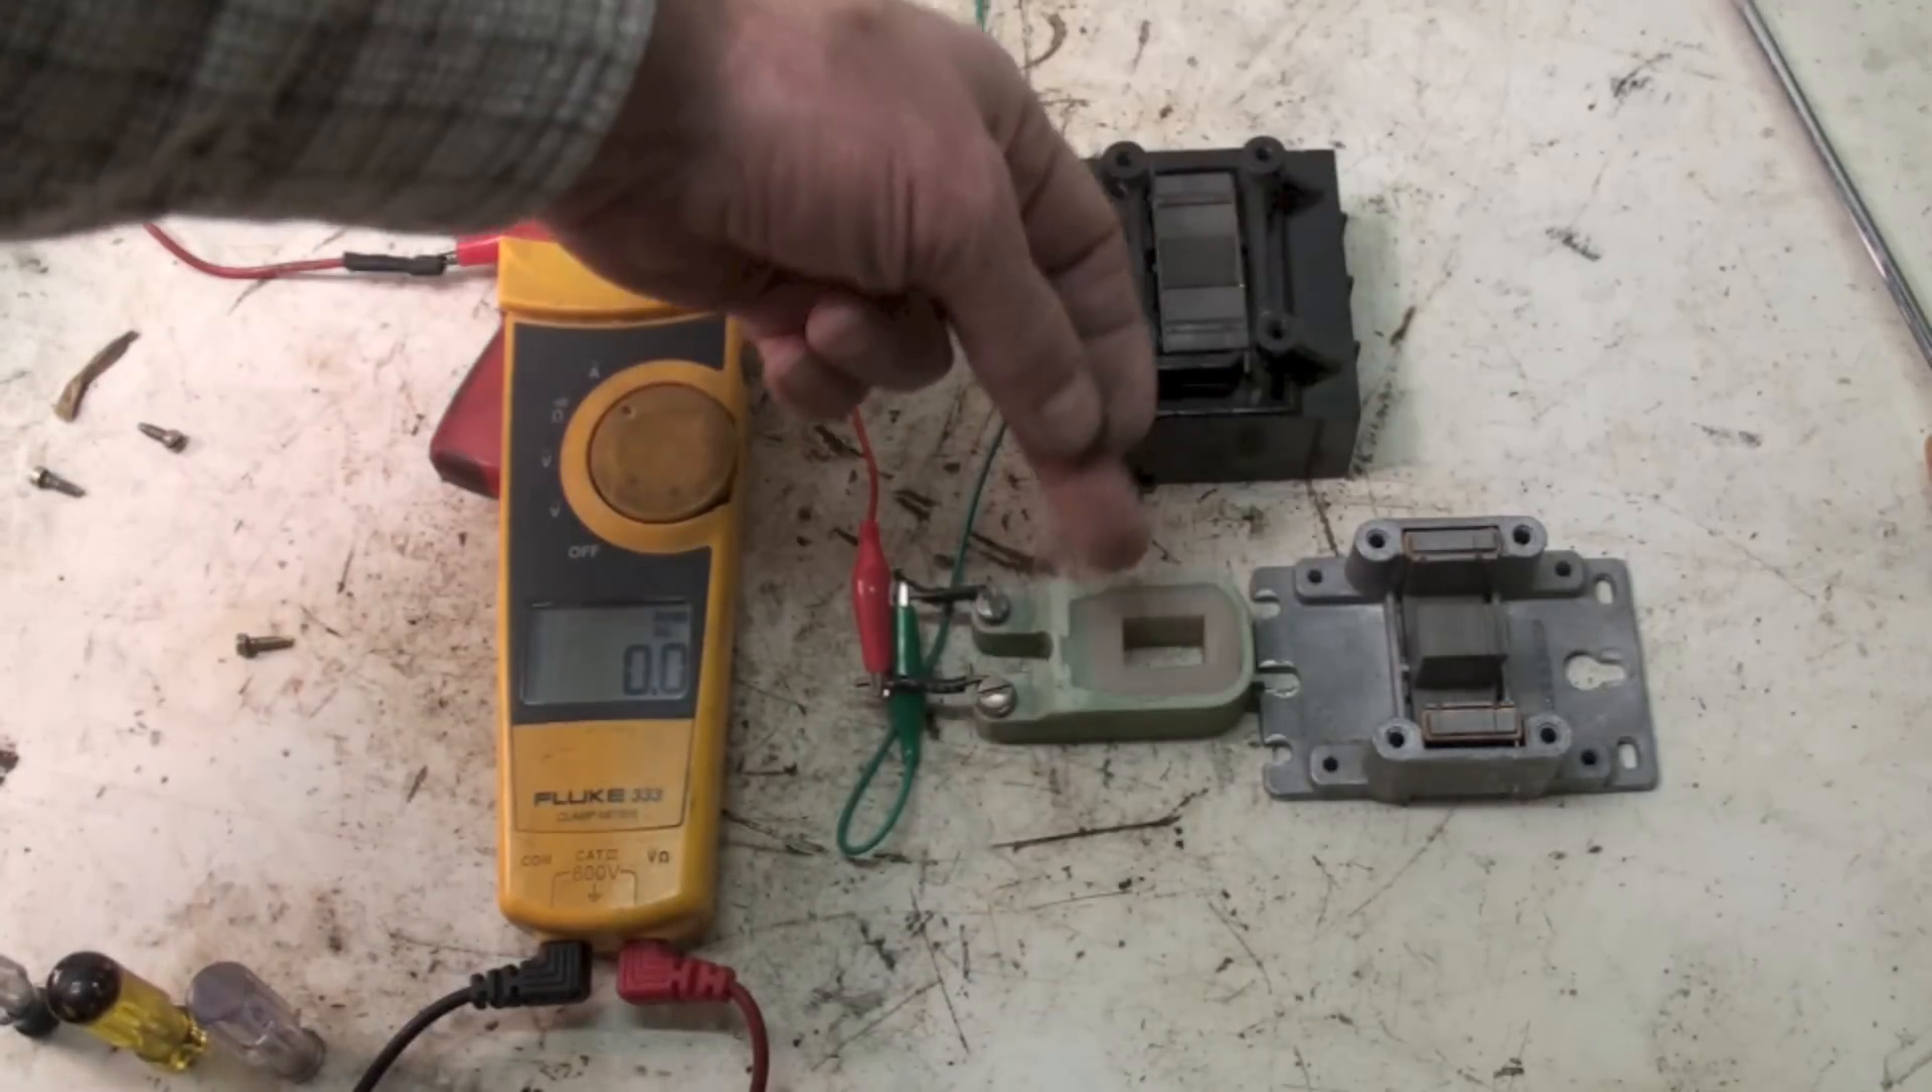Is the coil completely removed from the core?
Yes.